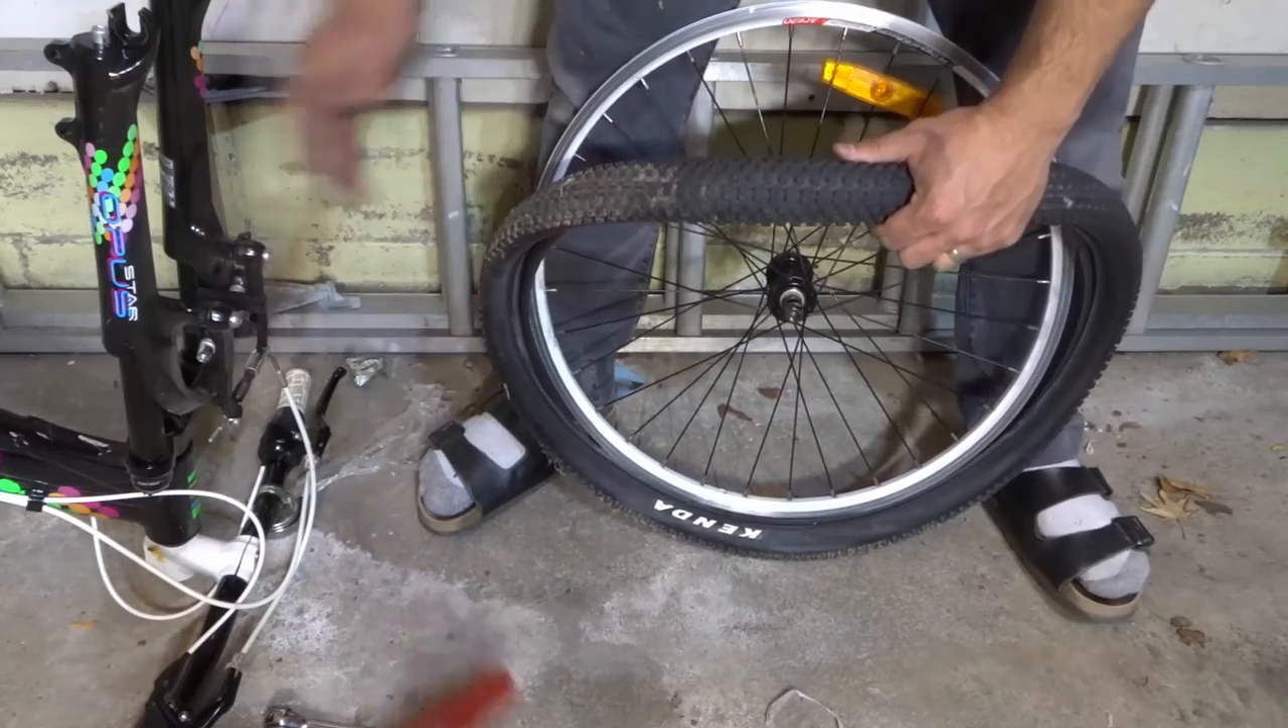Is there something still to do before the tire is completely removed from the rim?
Yes.